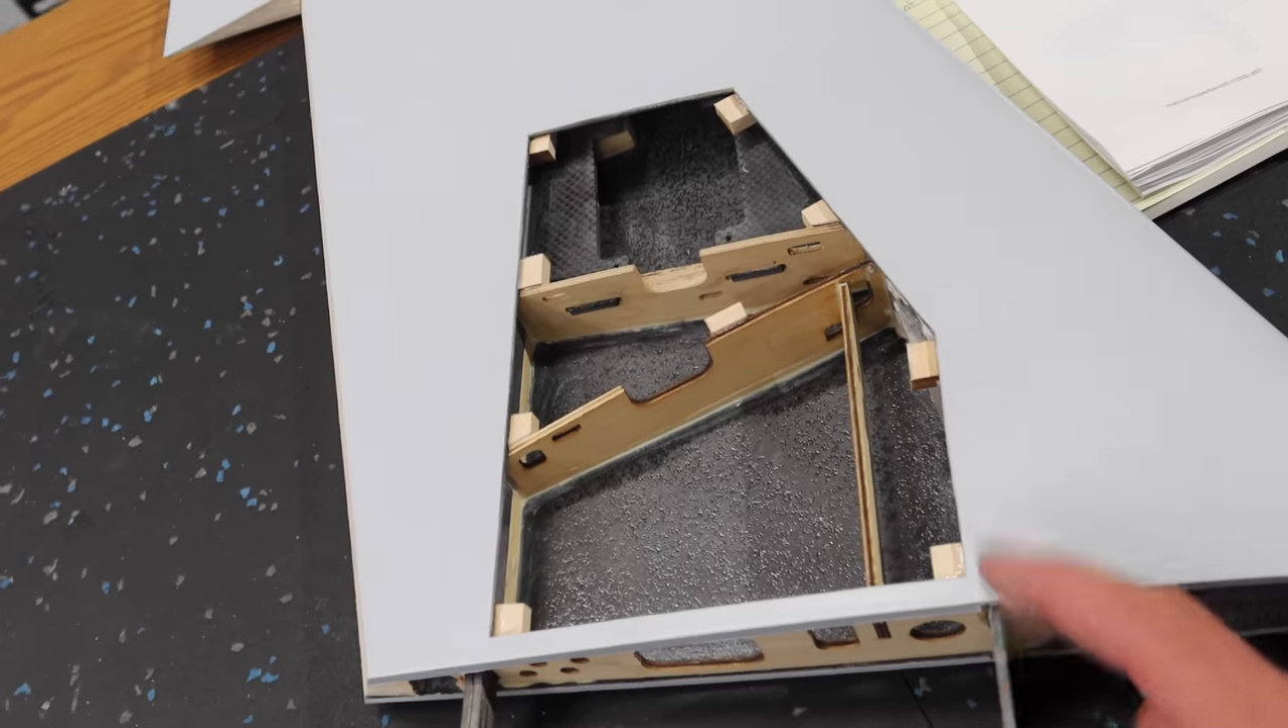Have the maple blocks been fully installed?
Yes.